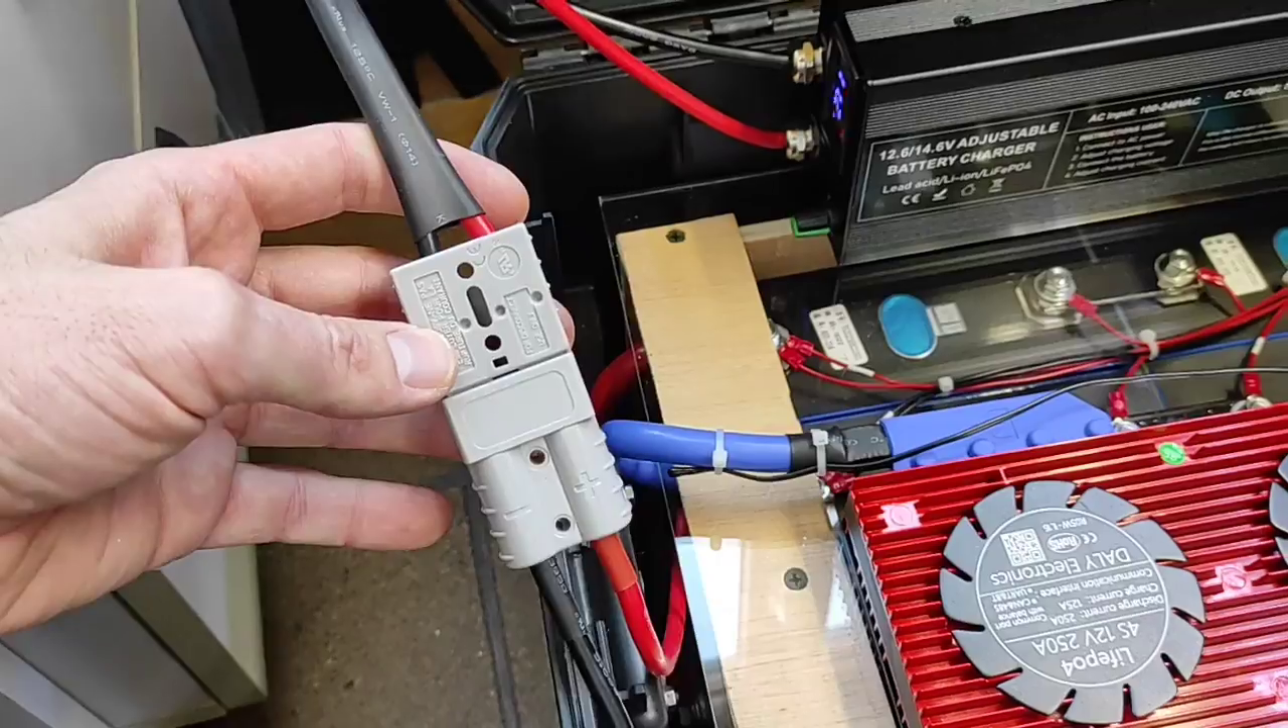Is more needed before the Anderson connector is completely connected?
No.